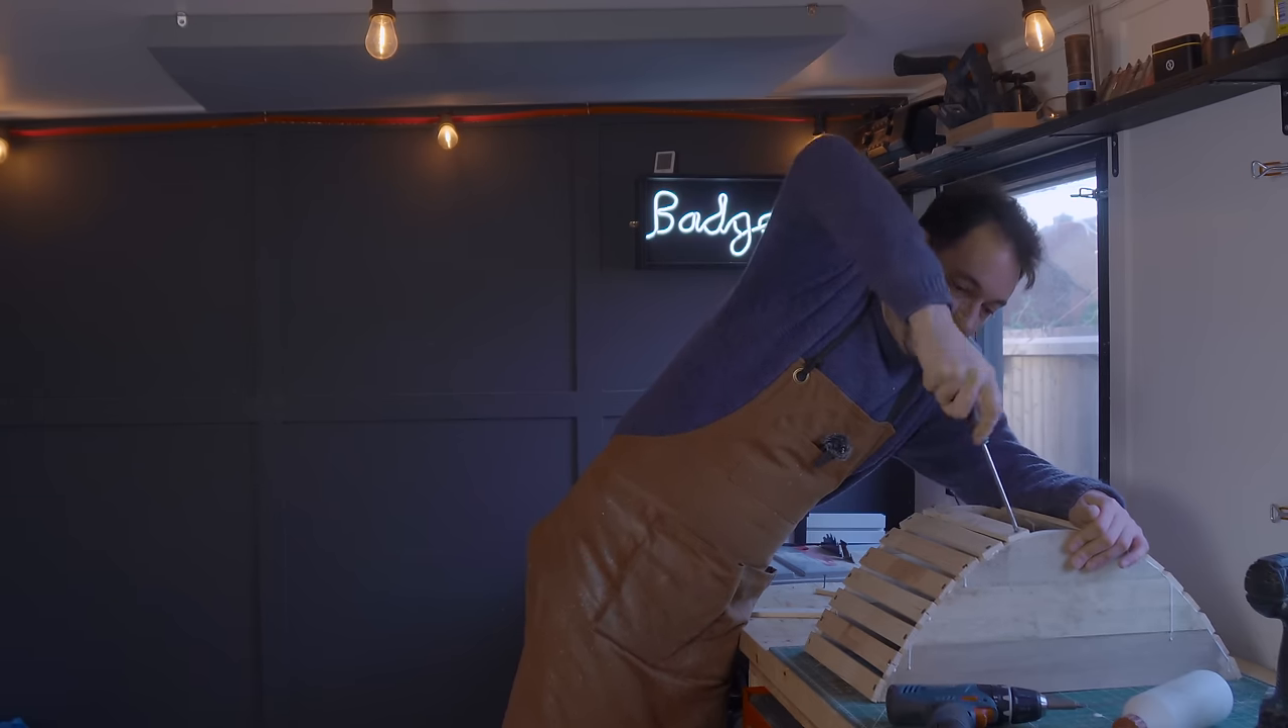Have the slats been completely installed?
No.